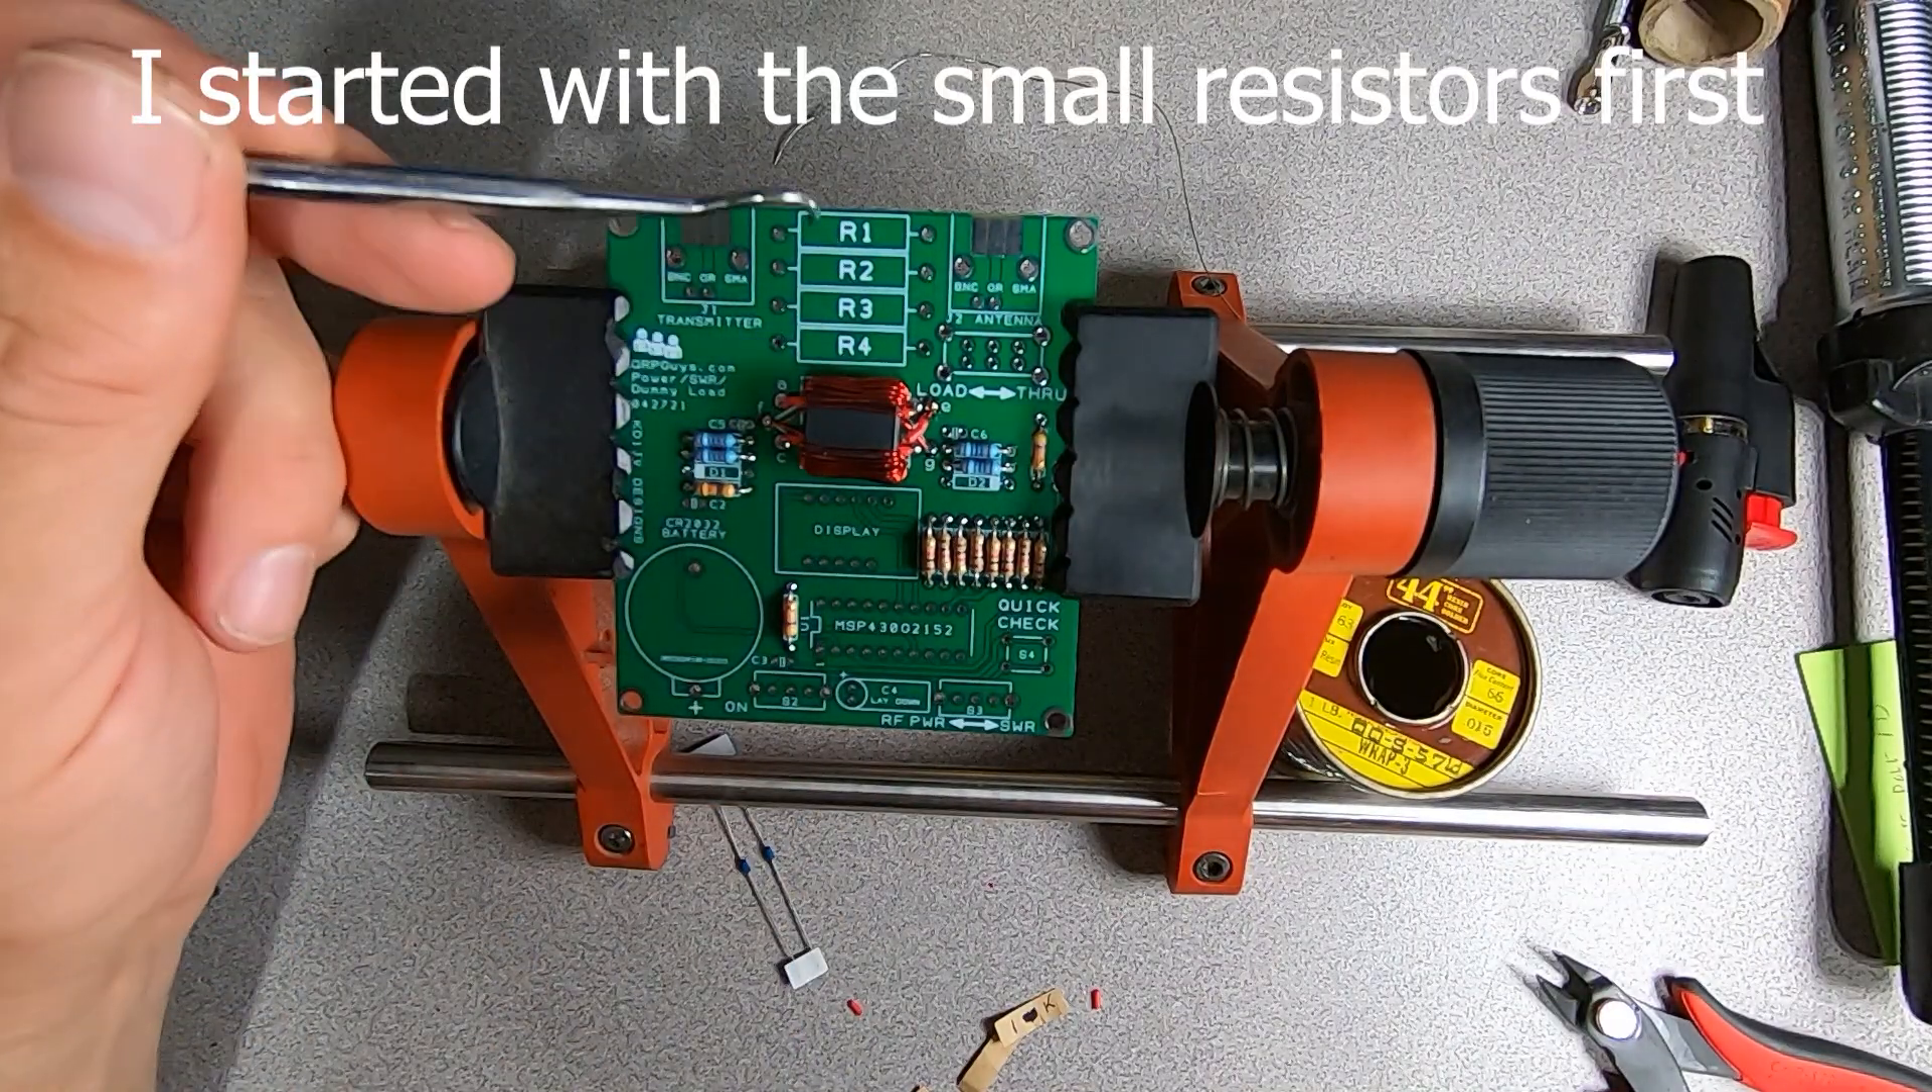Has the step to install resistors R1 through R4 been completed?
No.